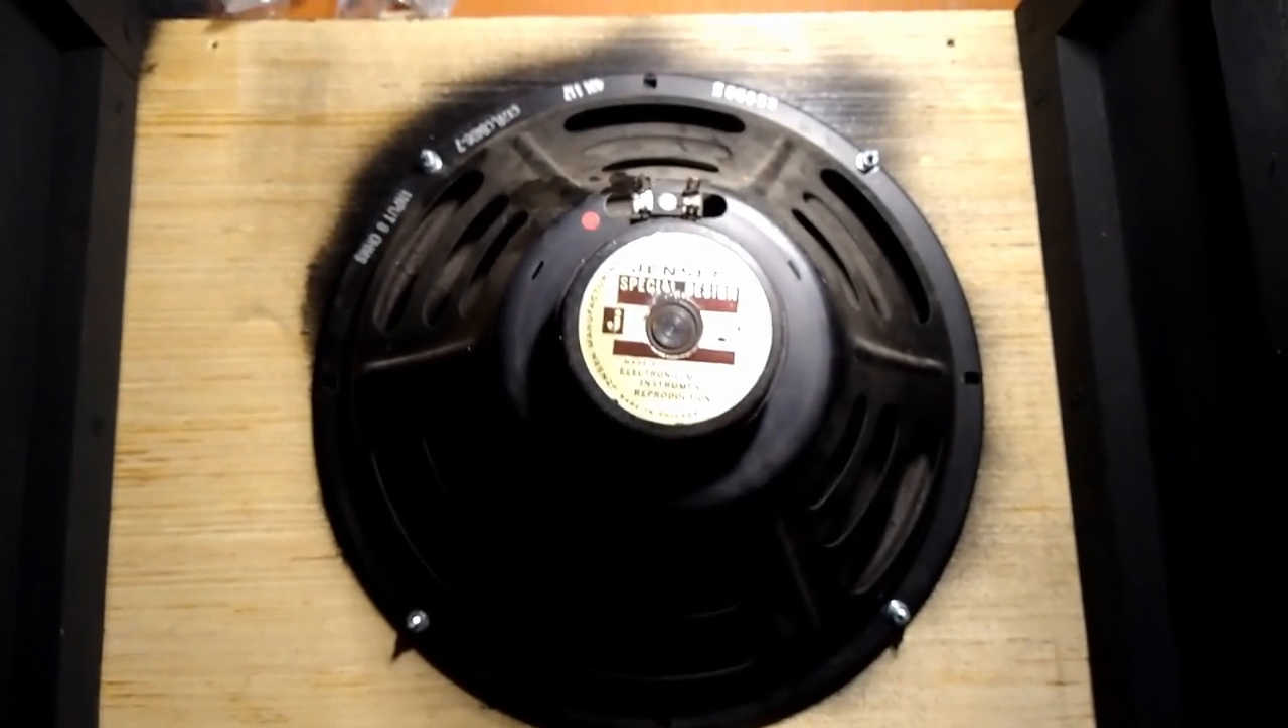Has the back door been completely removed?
Yes.